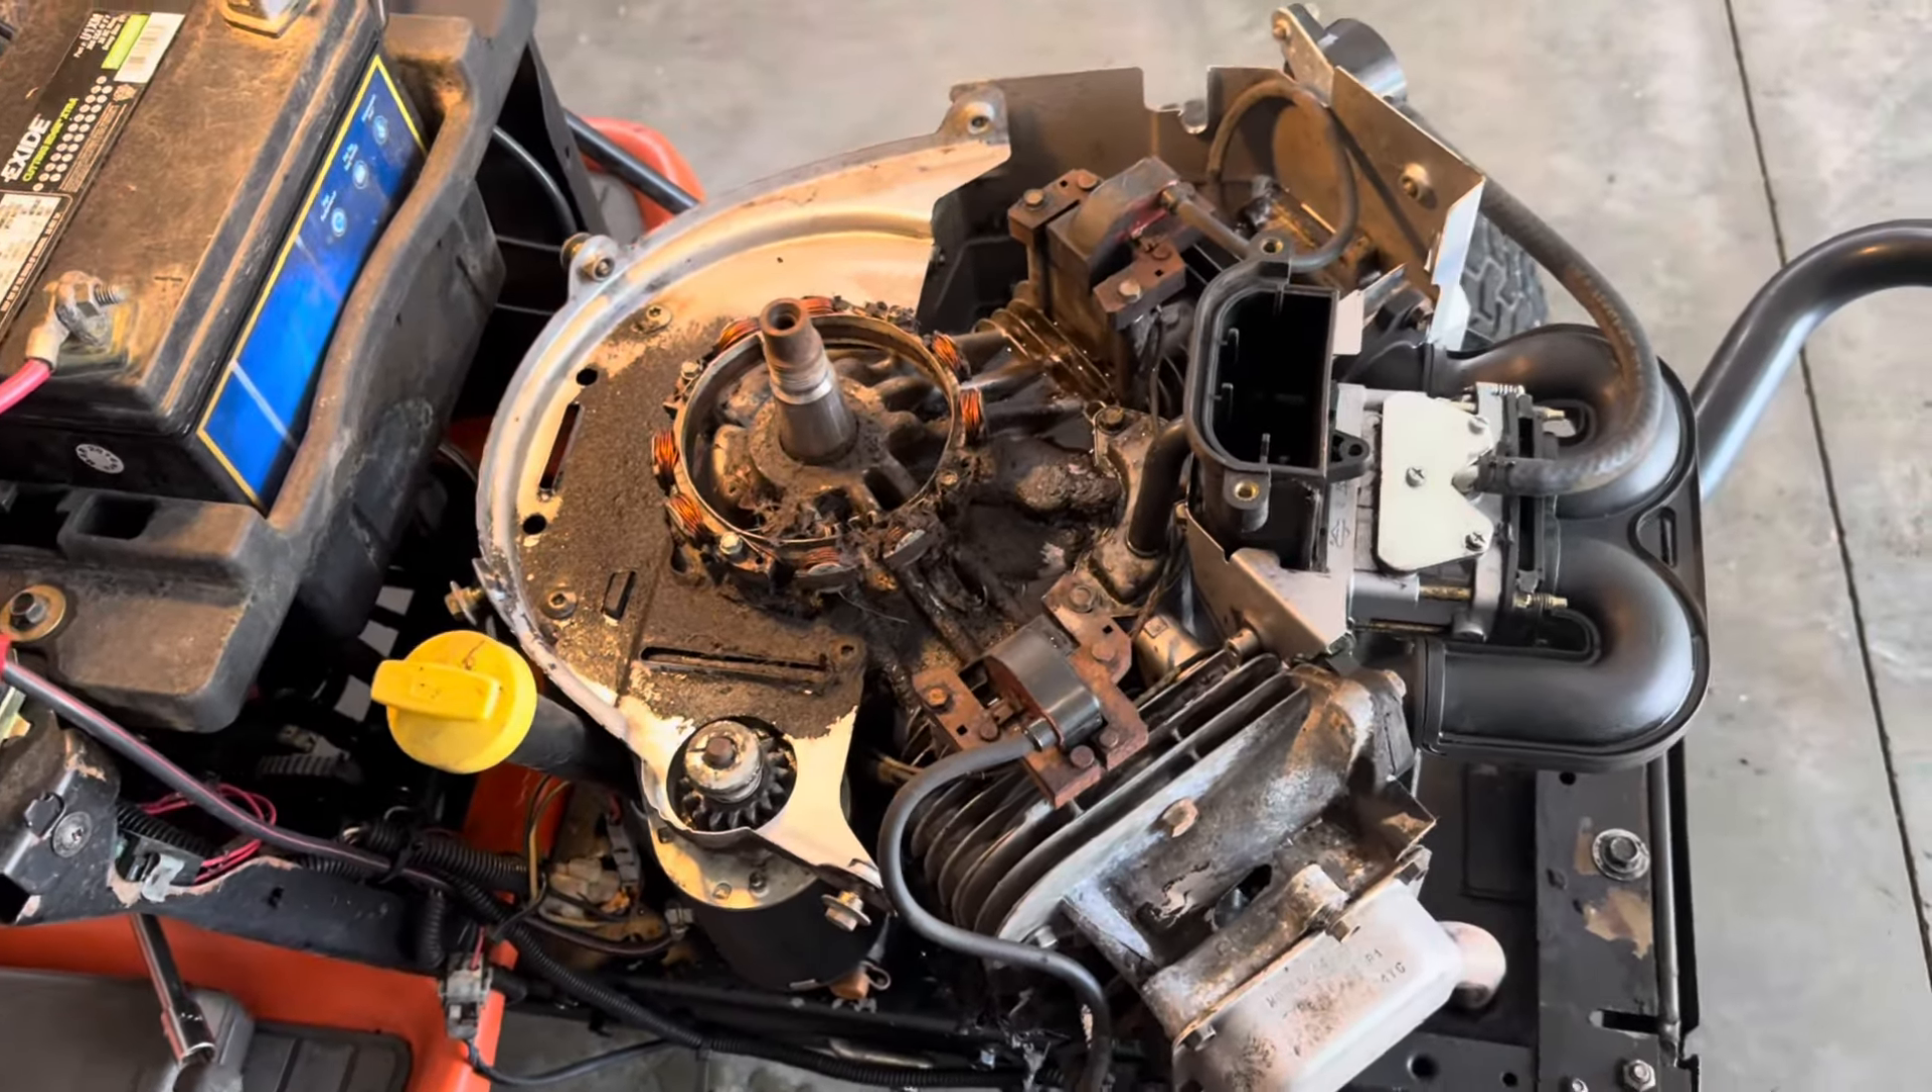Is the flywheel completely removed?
Yes.